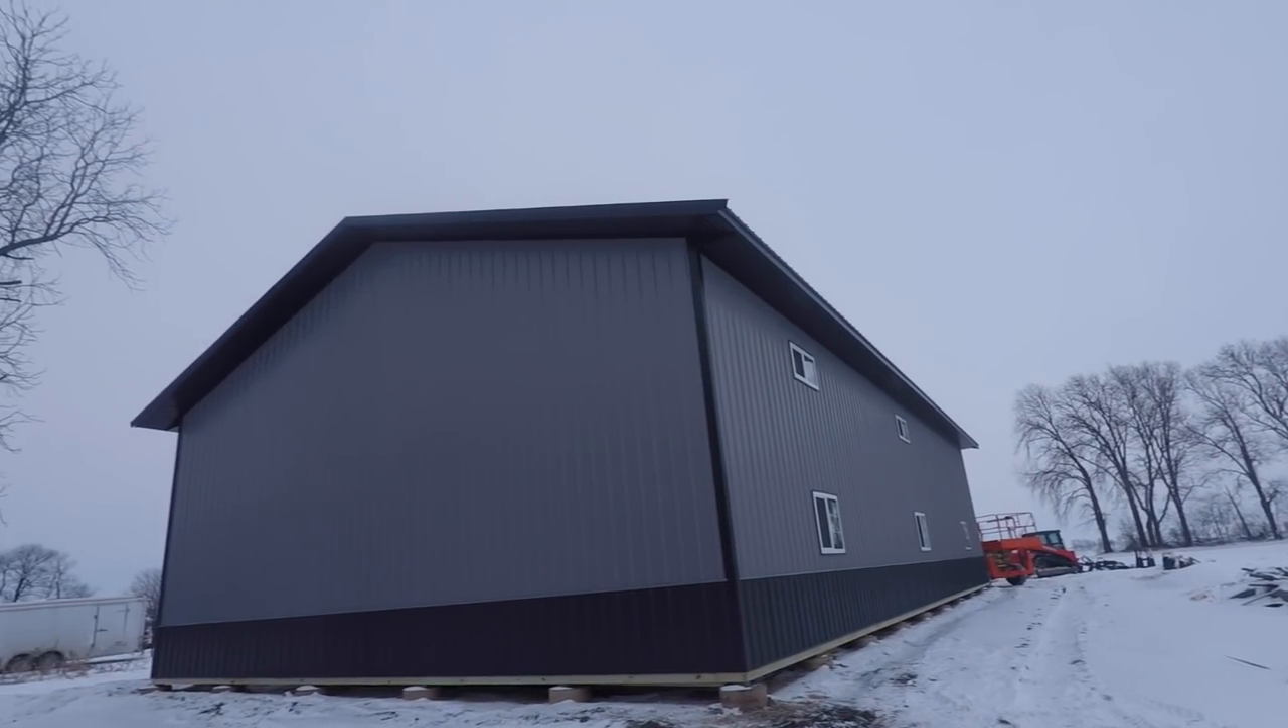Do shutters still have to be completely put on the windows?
Yes.